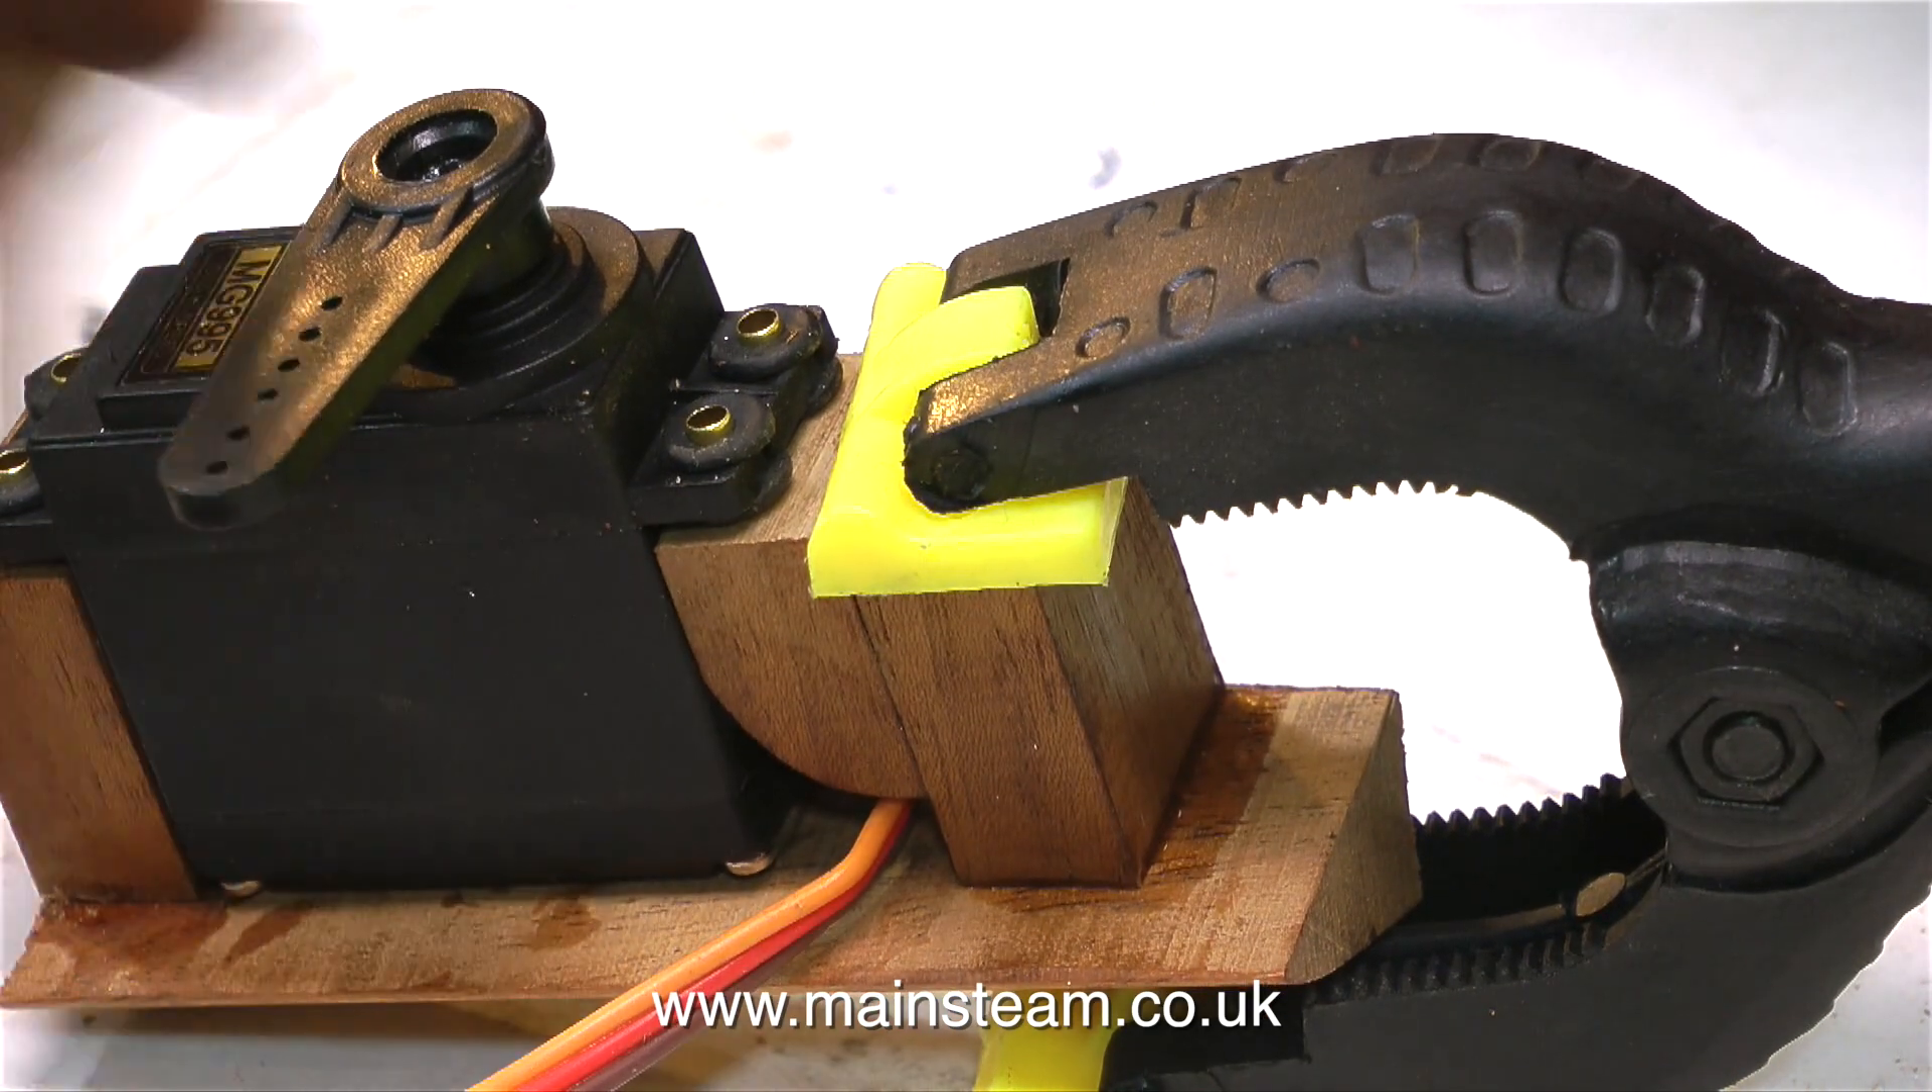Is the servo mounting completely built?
No.